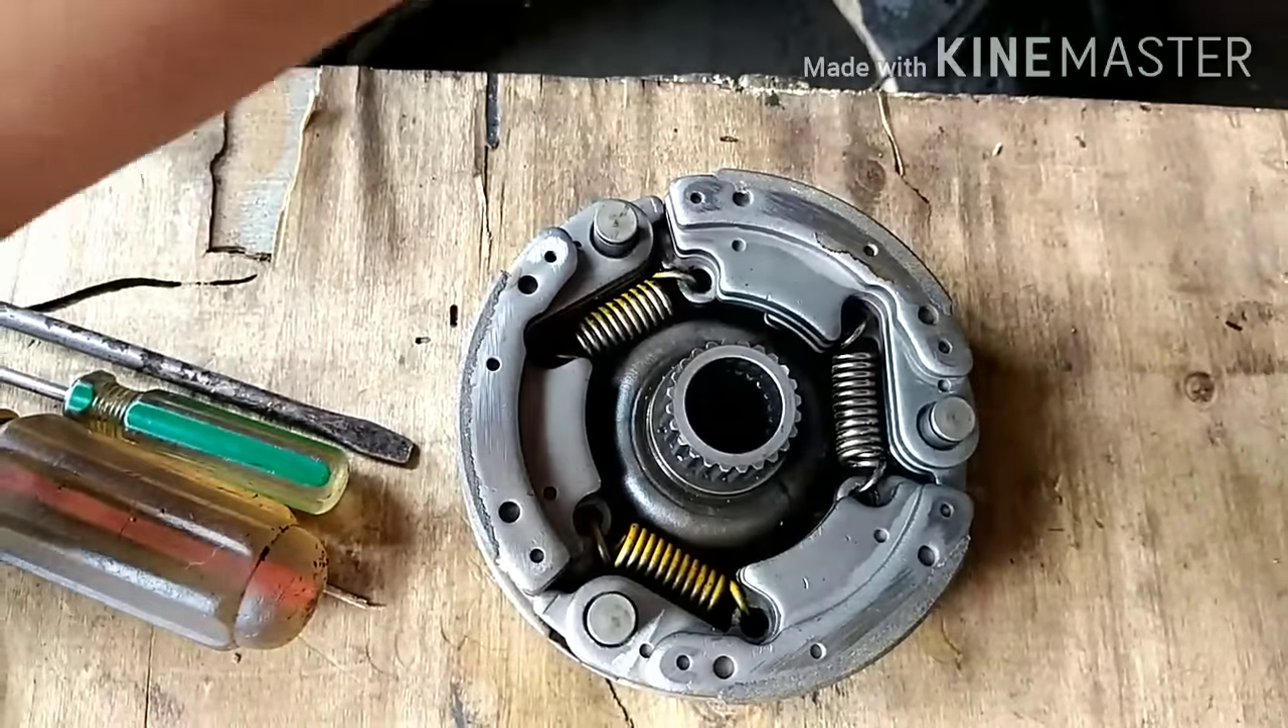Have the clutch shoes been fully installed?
Yes.